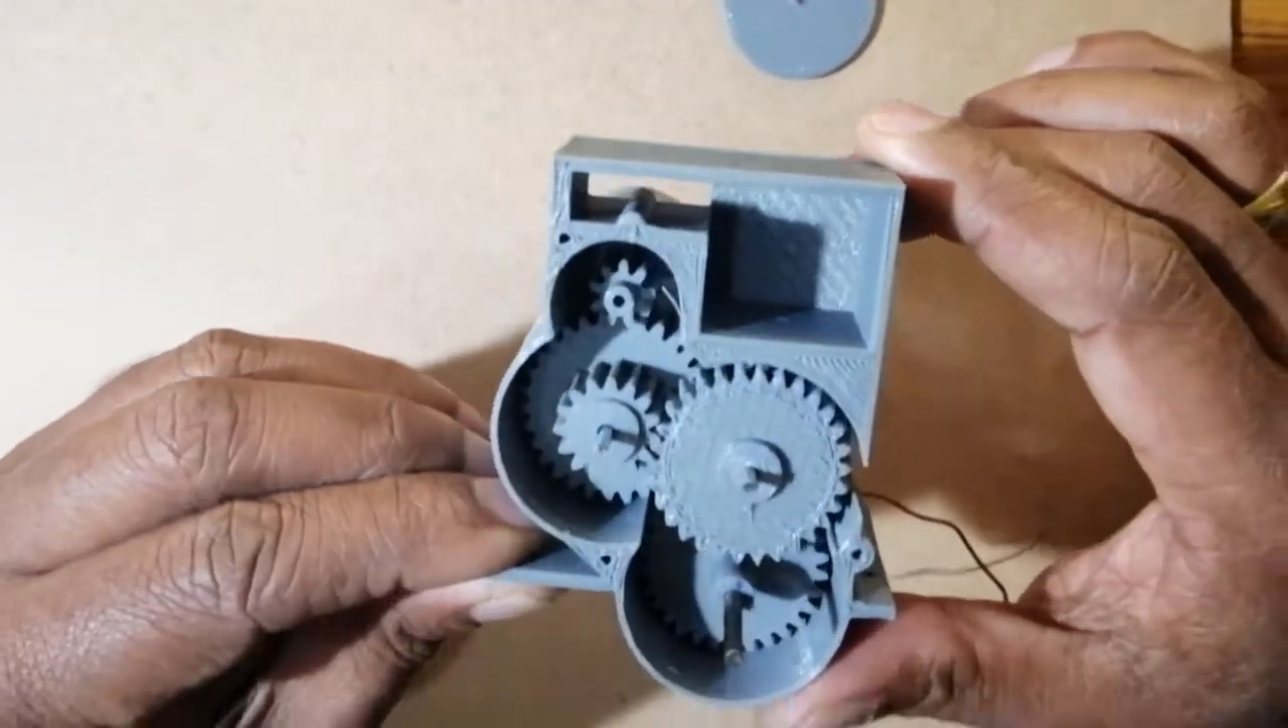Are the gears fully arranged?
Yes.